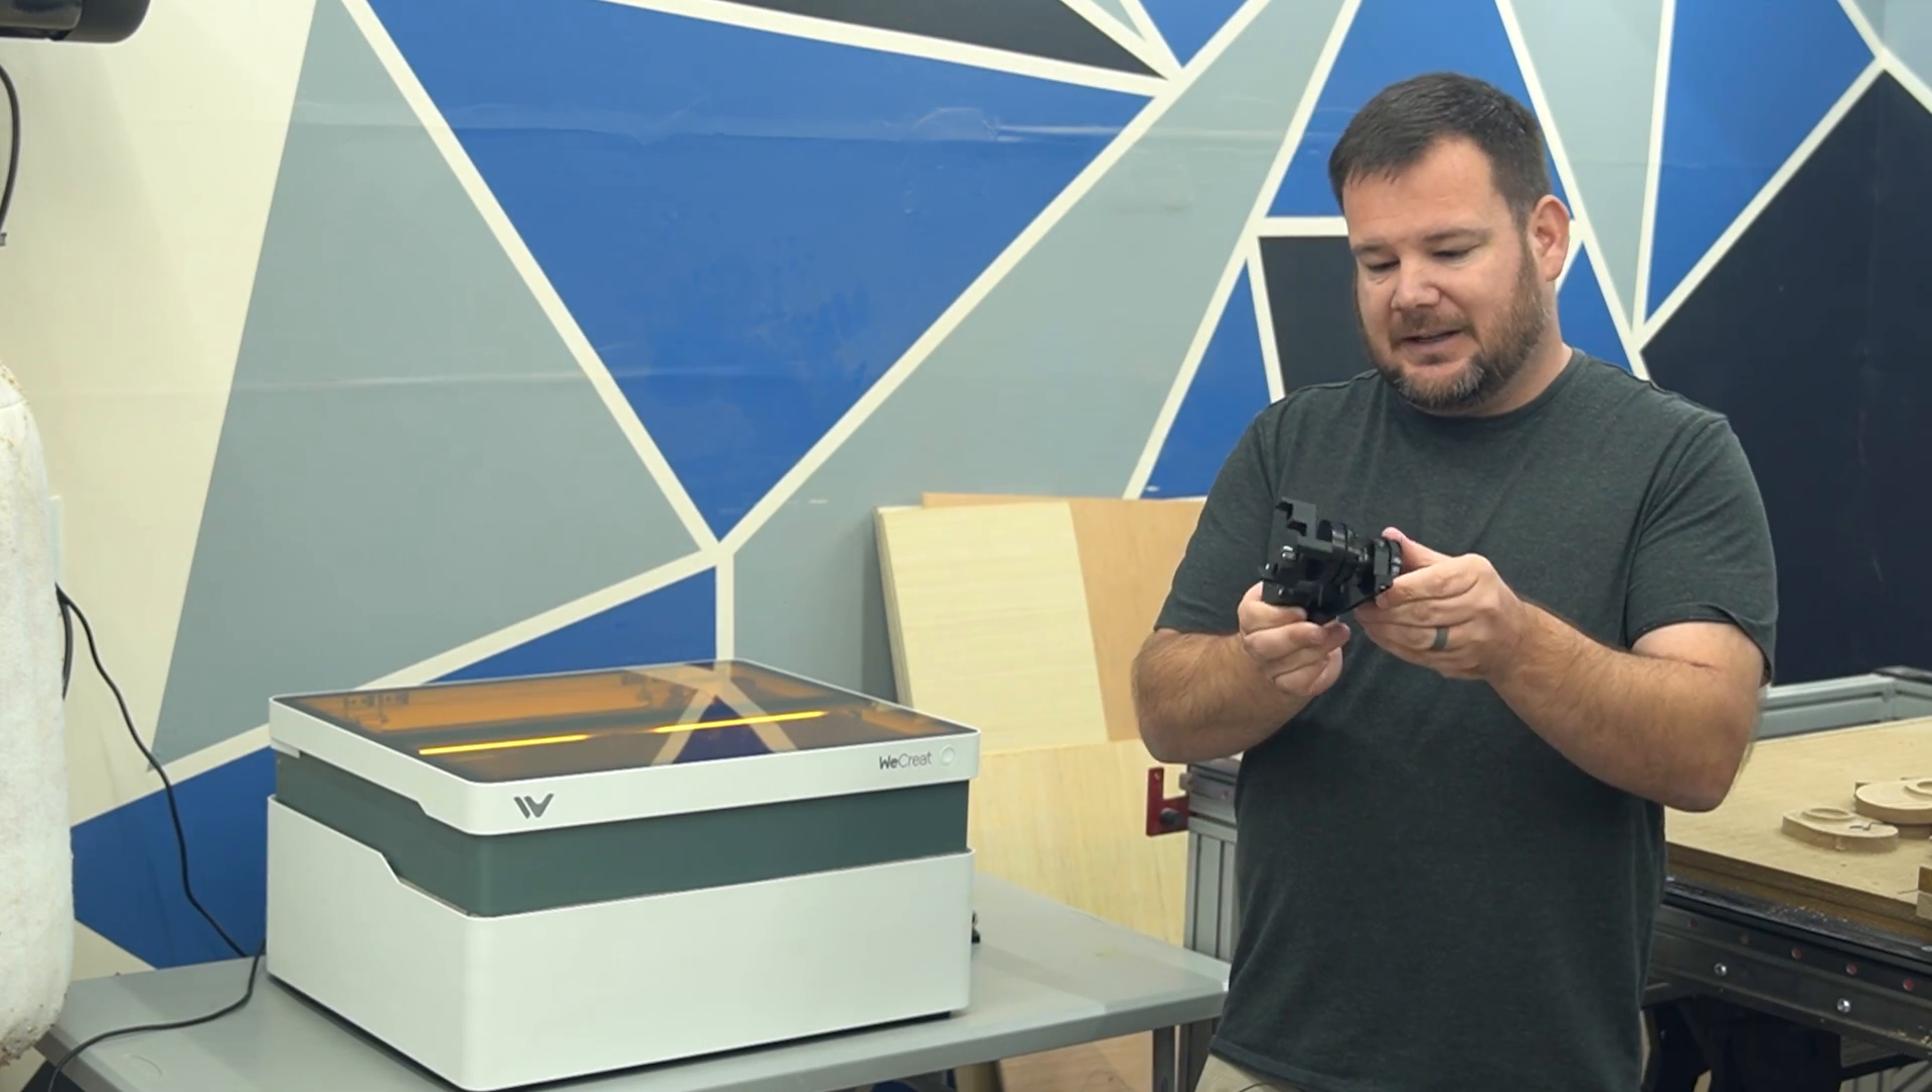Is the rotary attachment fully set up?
No.